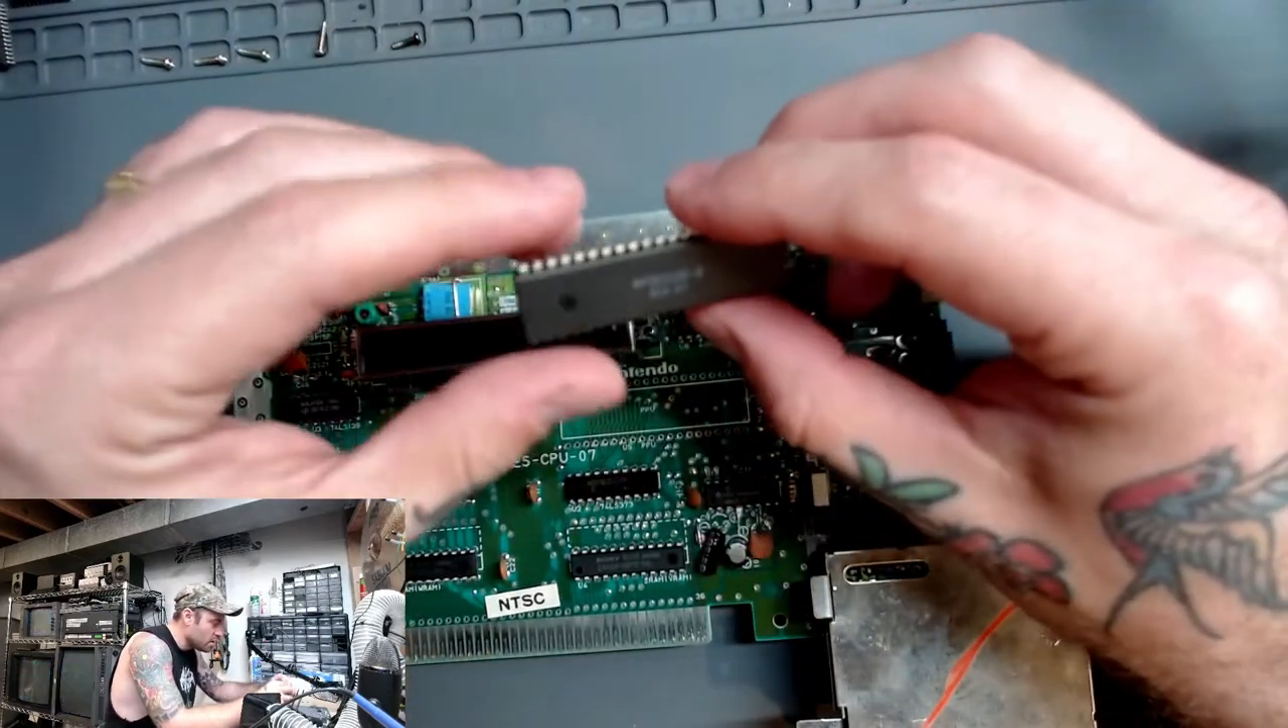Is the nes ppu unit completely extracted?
Yes.